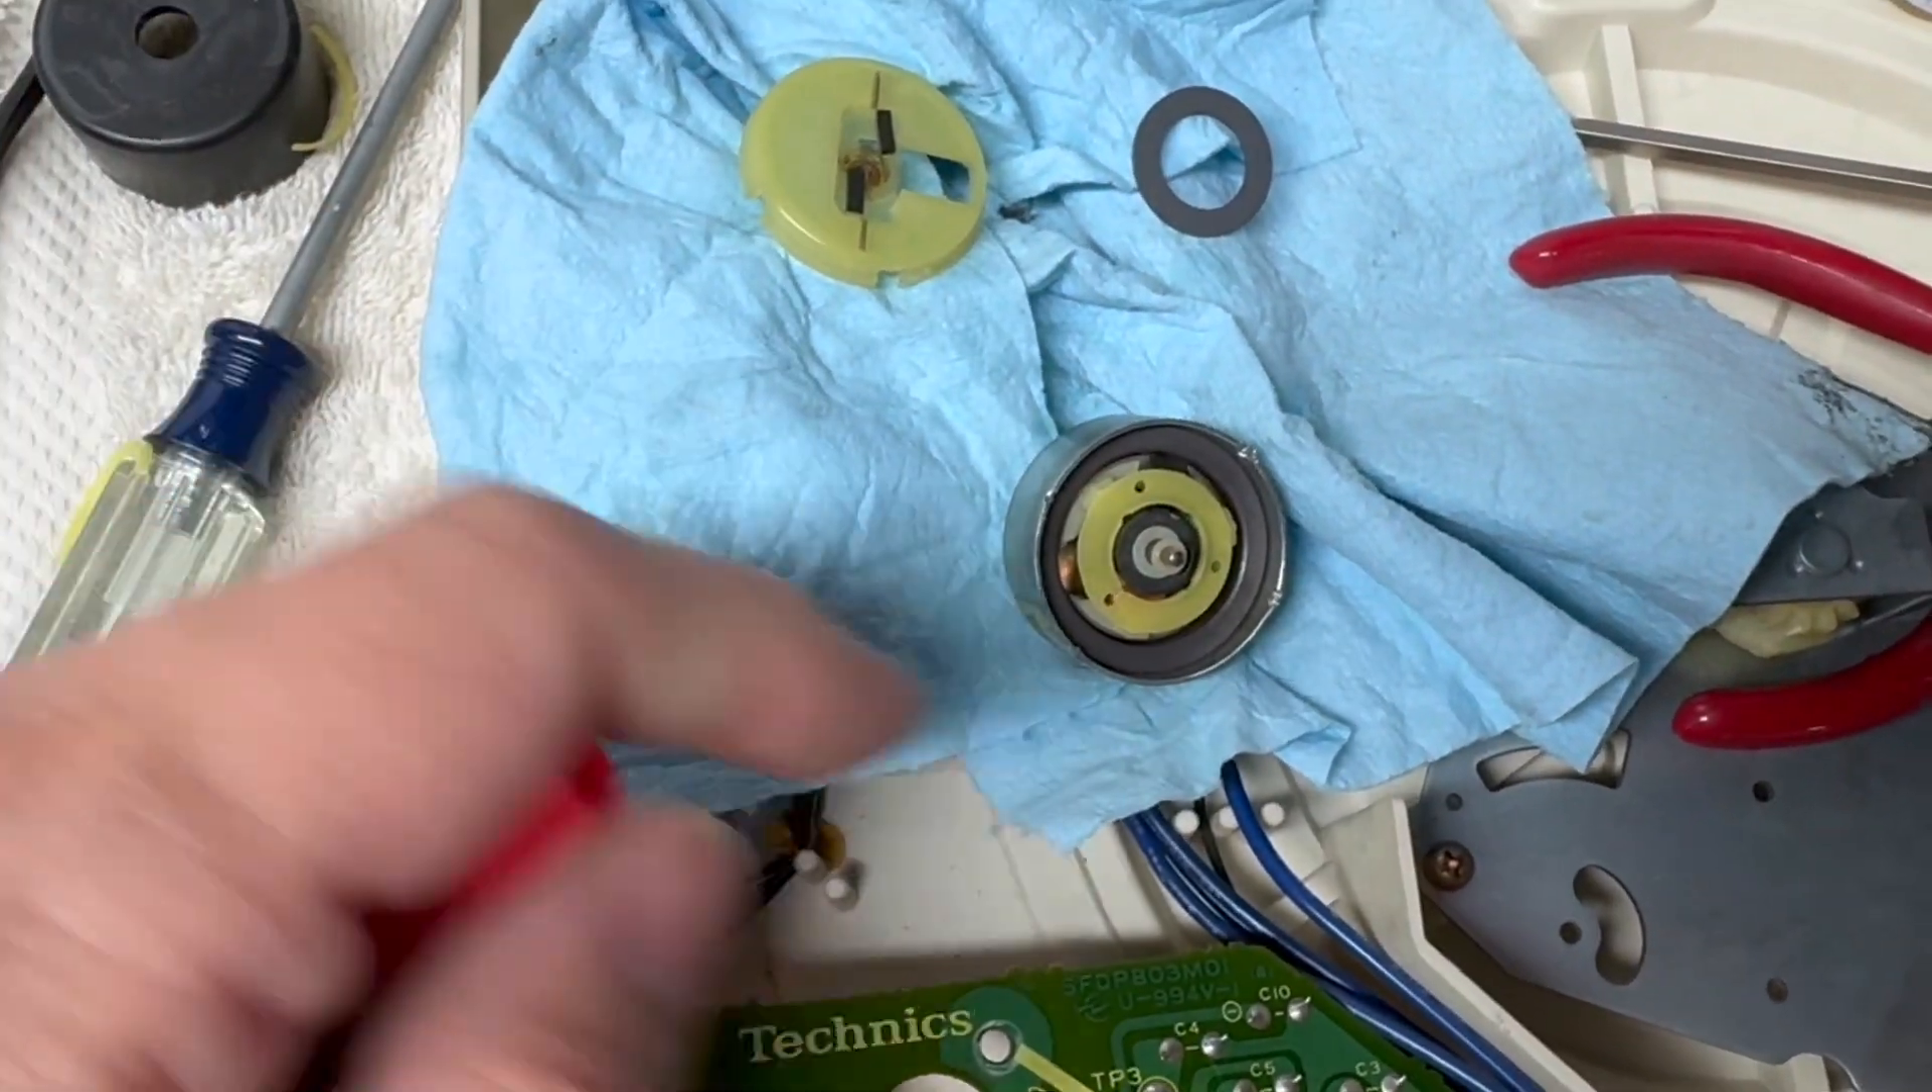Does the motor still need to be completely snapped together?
Yes.